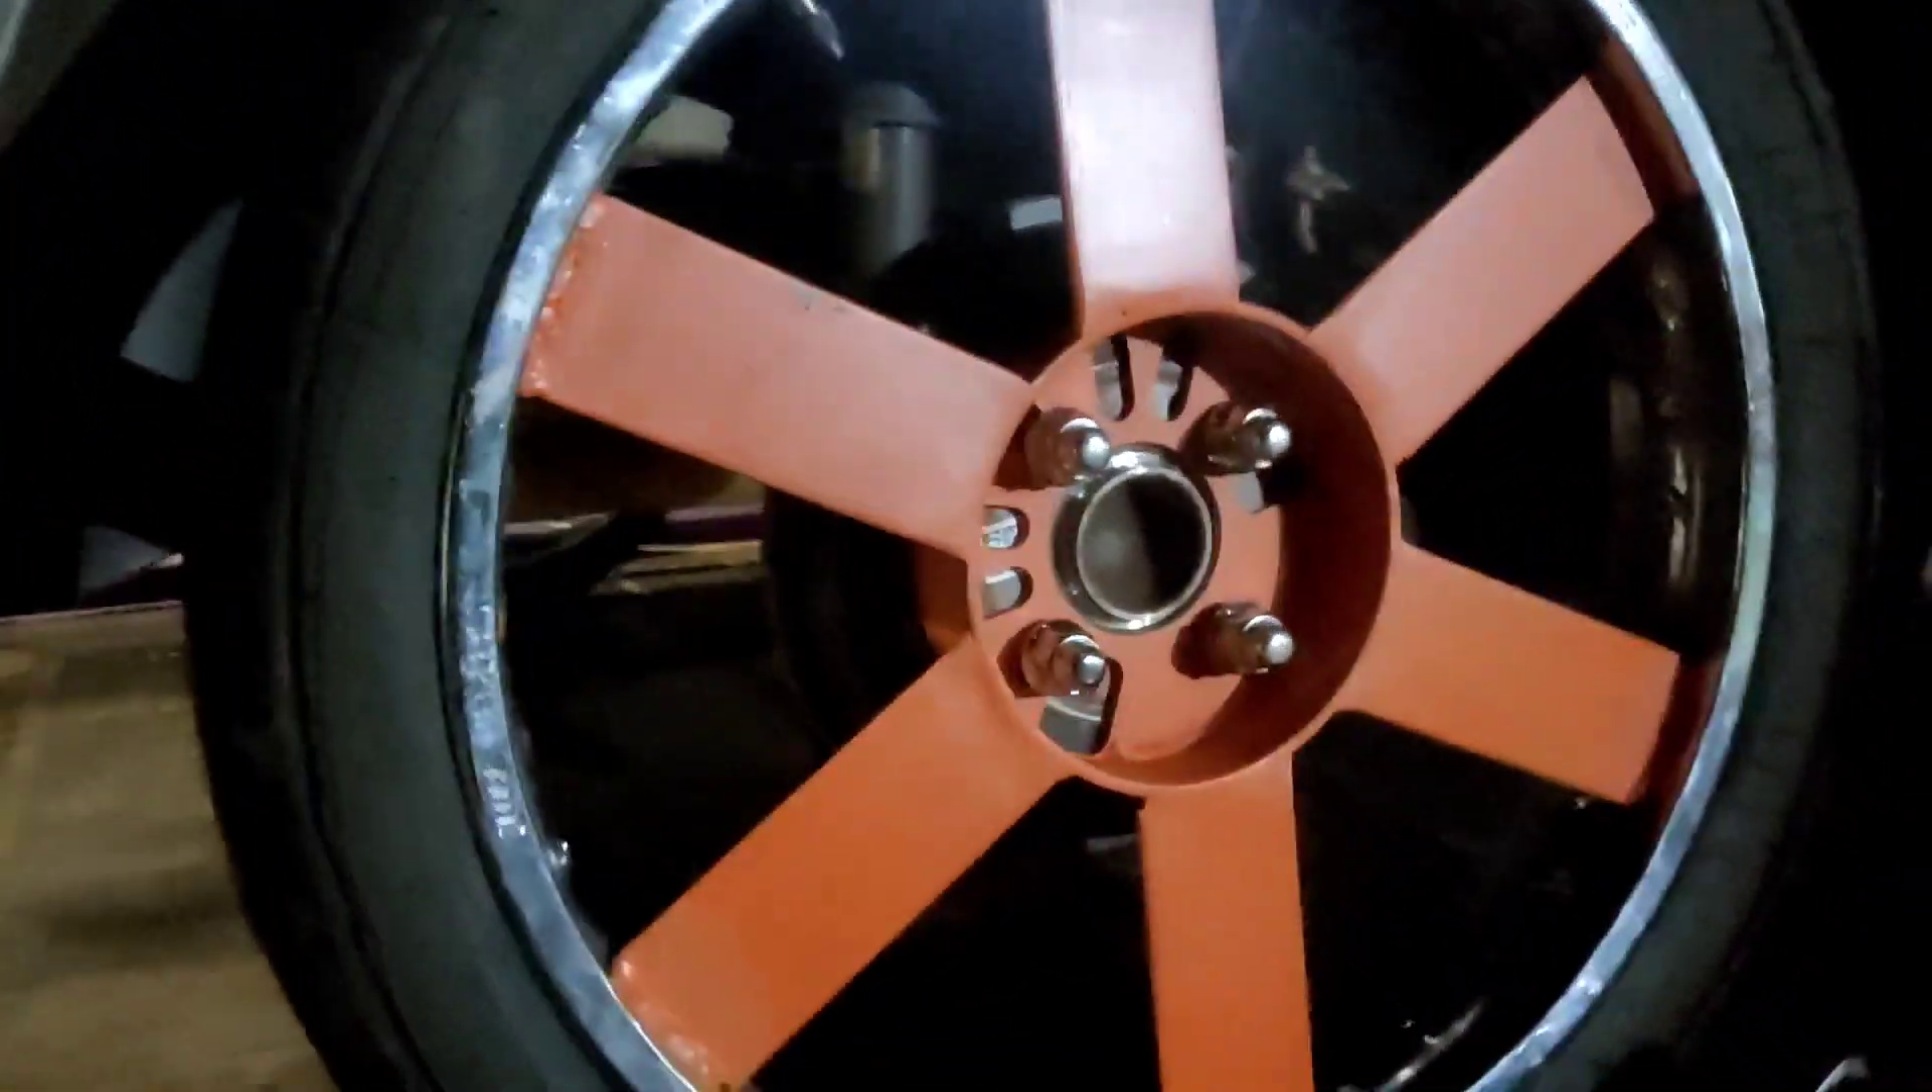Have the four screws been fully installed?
Yes.